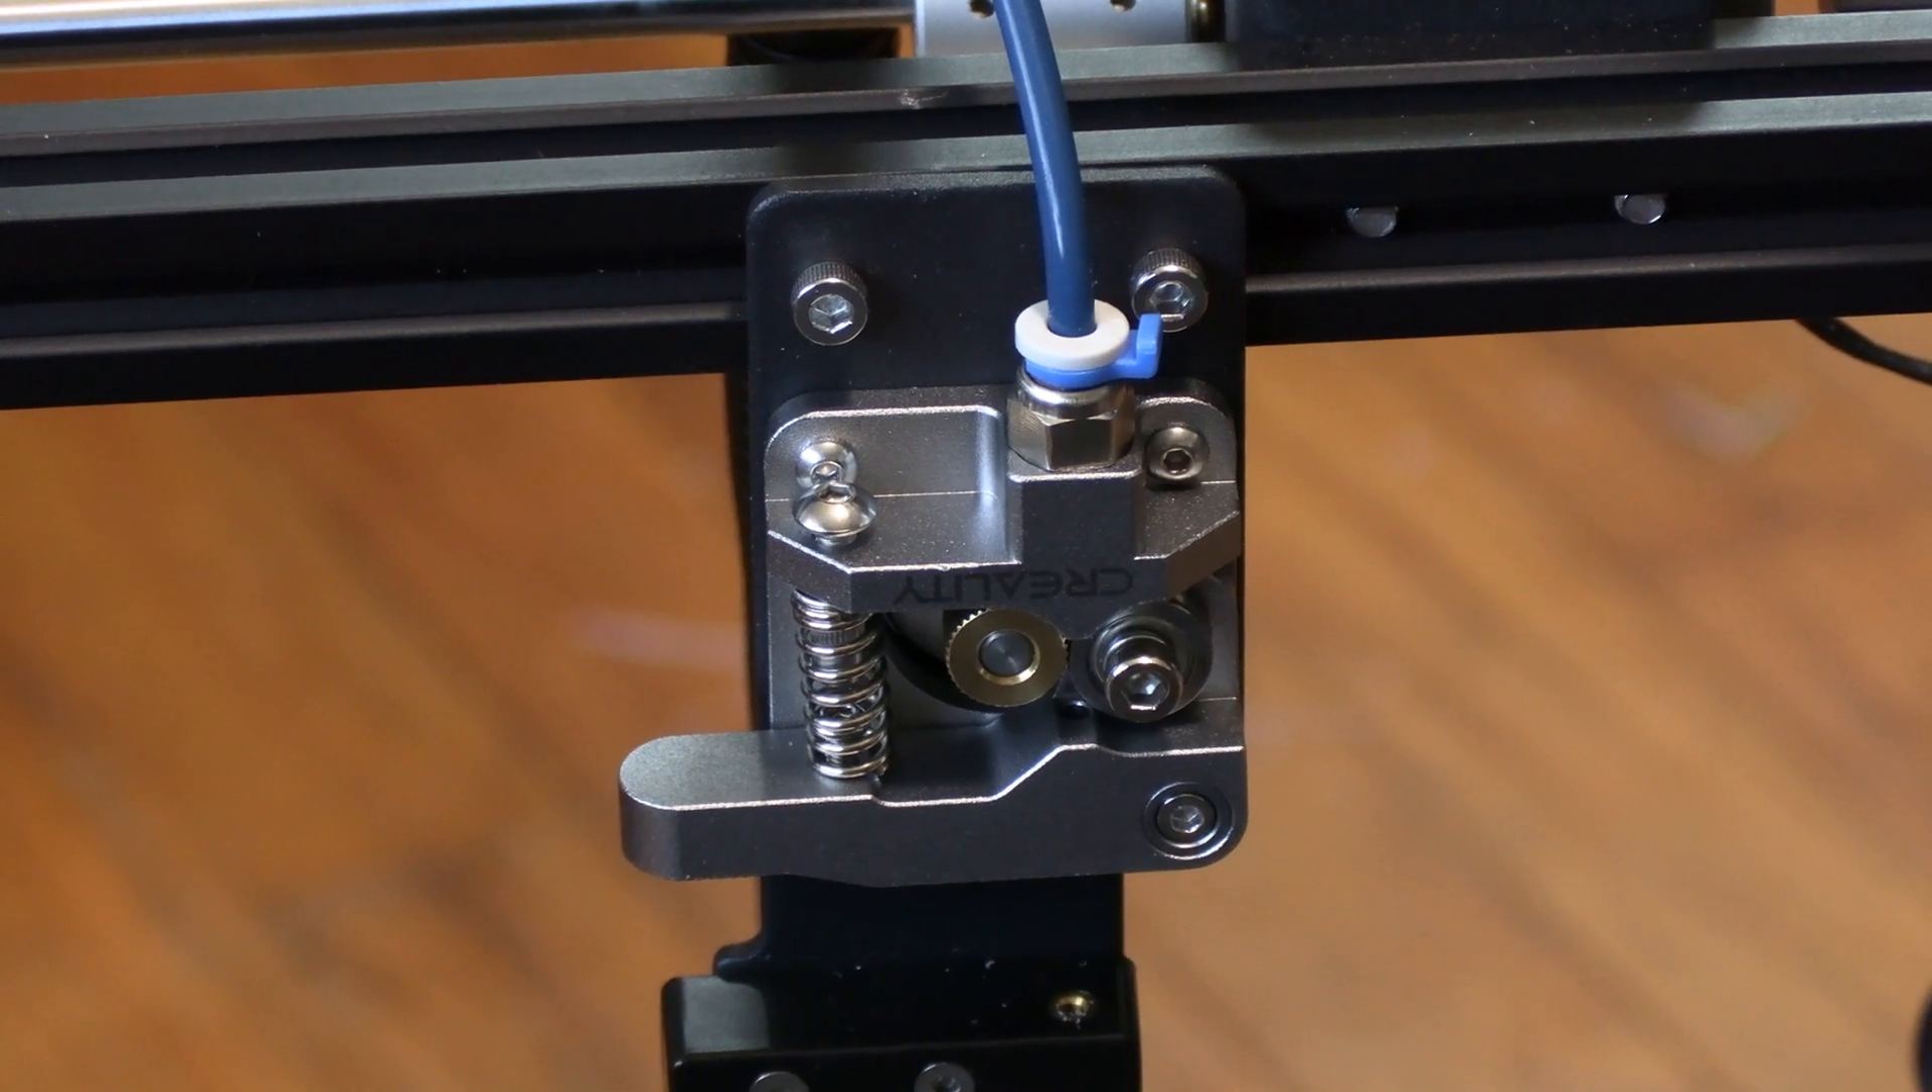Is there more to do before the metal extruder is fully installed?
No.